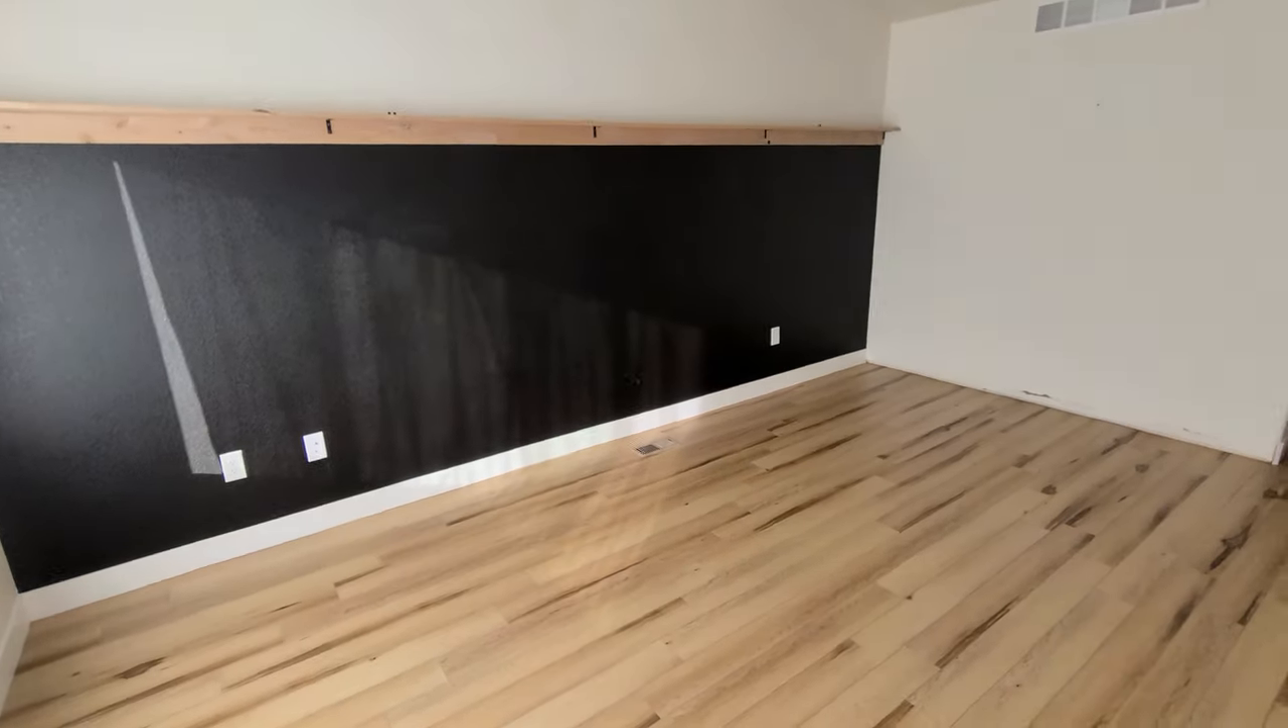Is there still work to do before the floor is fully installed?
No.